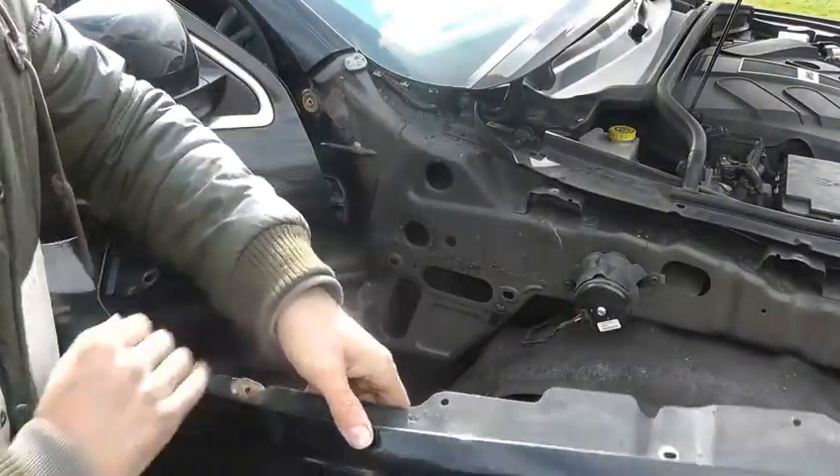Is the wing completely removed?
Yes.